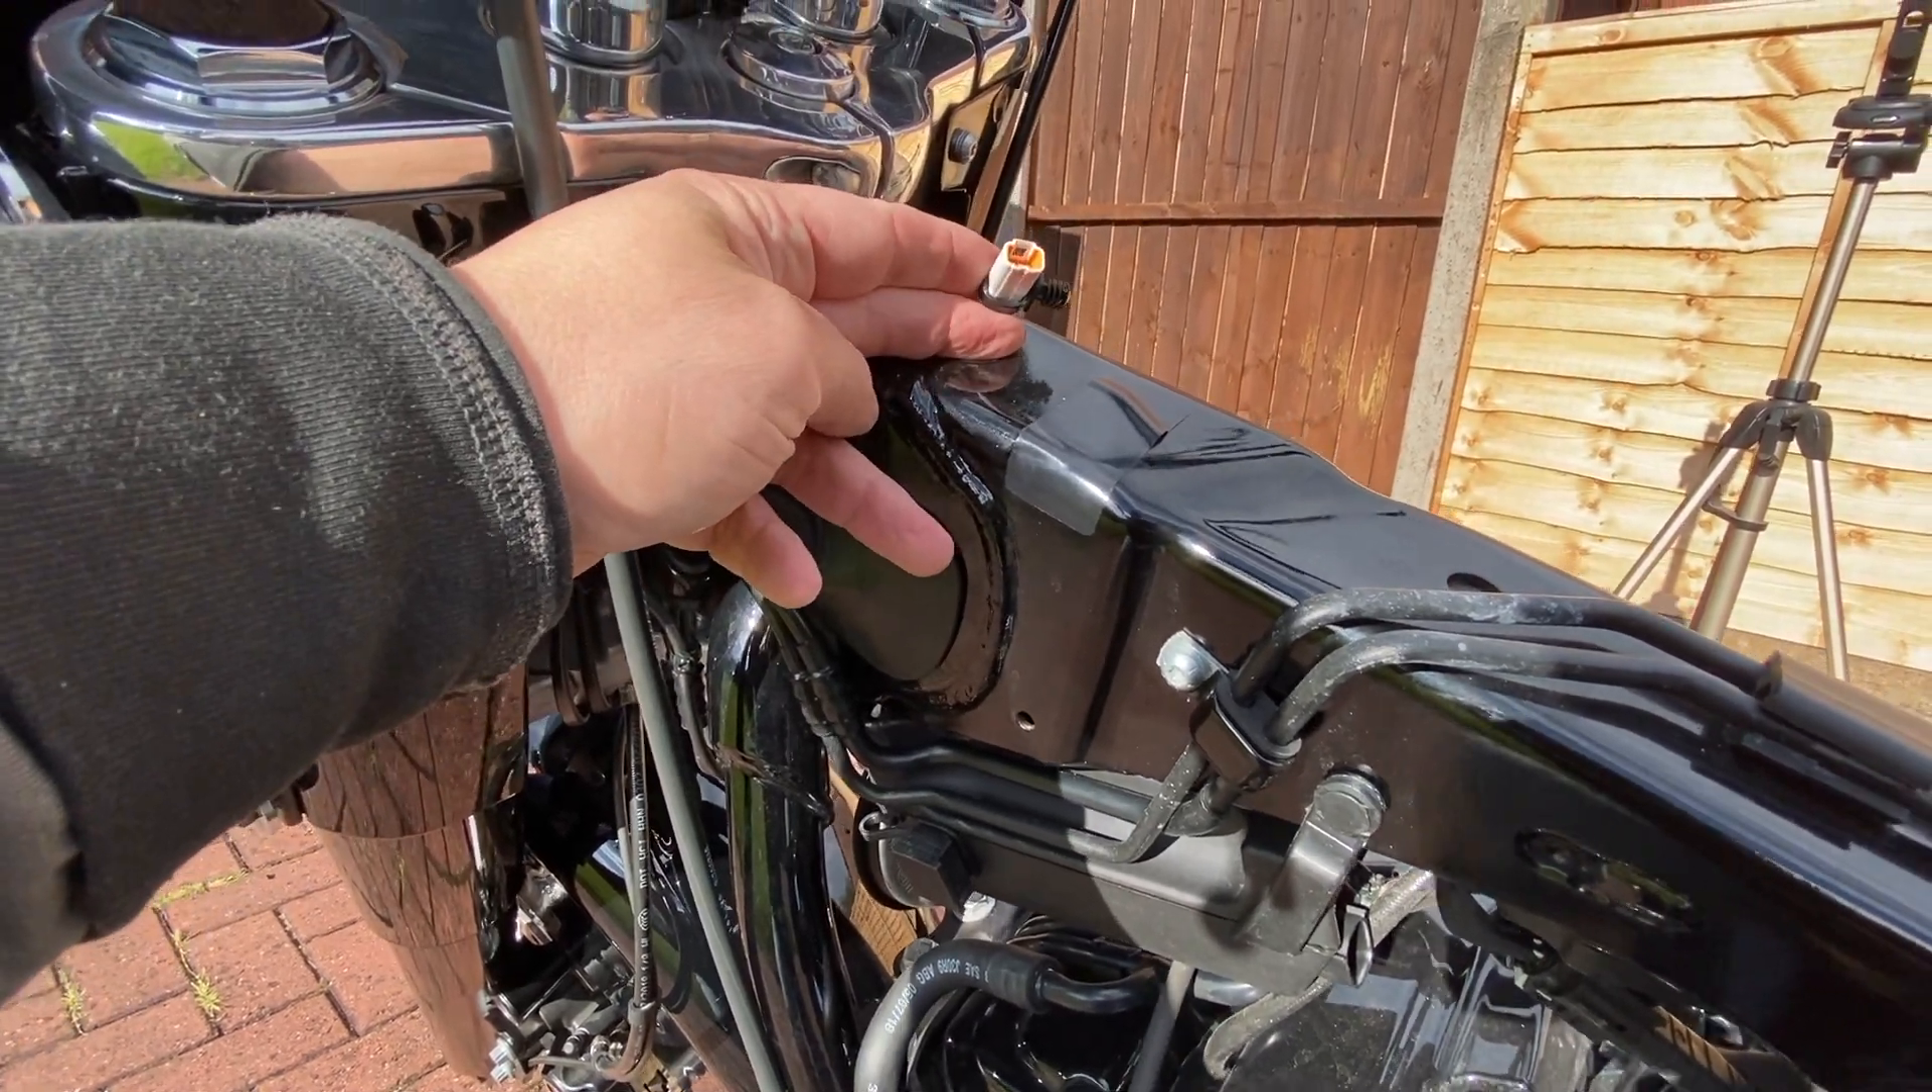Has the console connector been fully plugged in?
No.